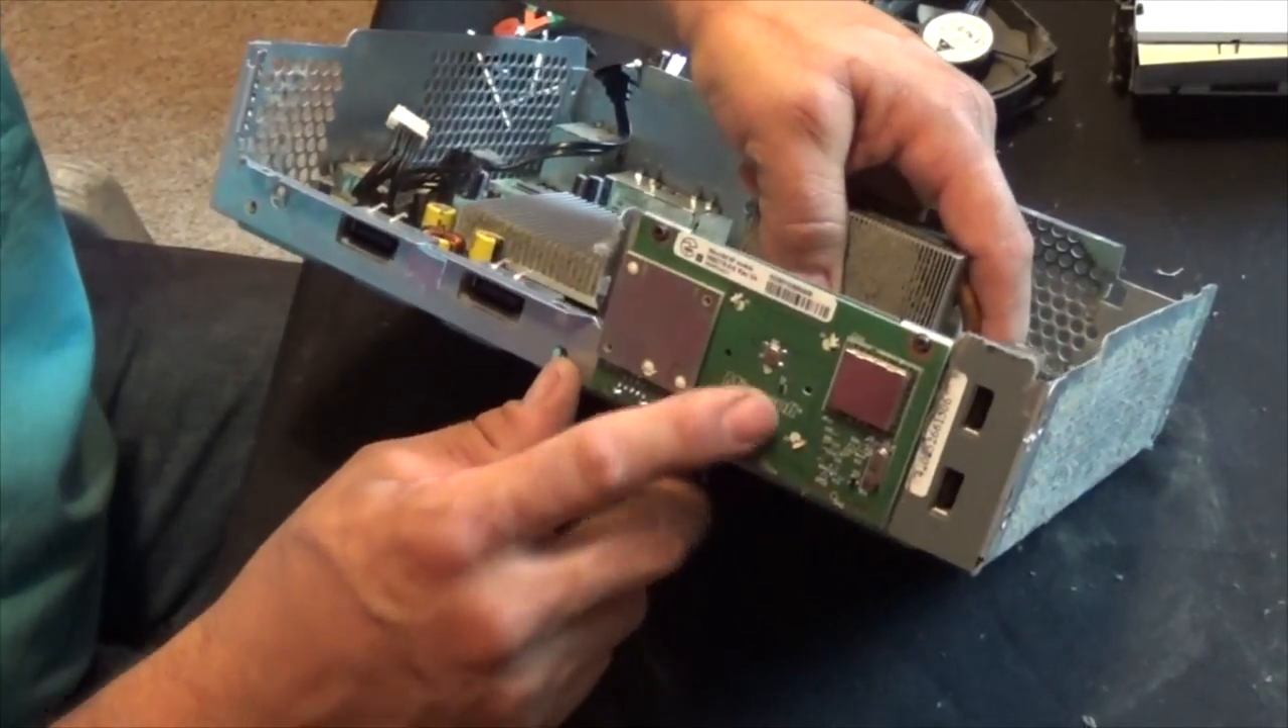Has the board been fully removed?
No.